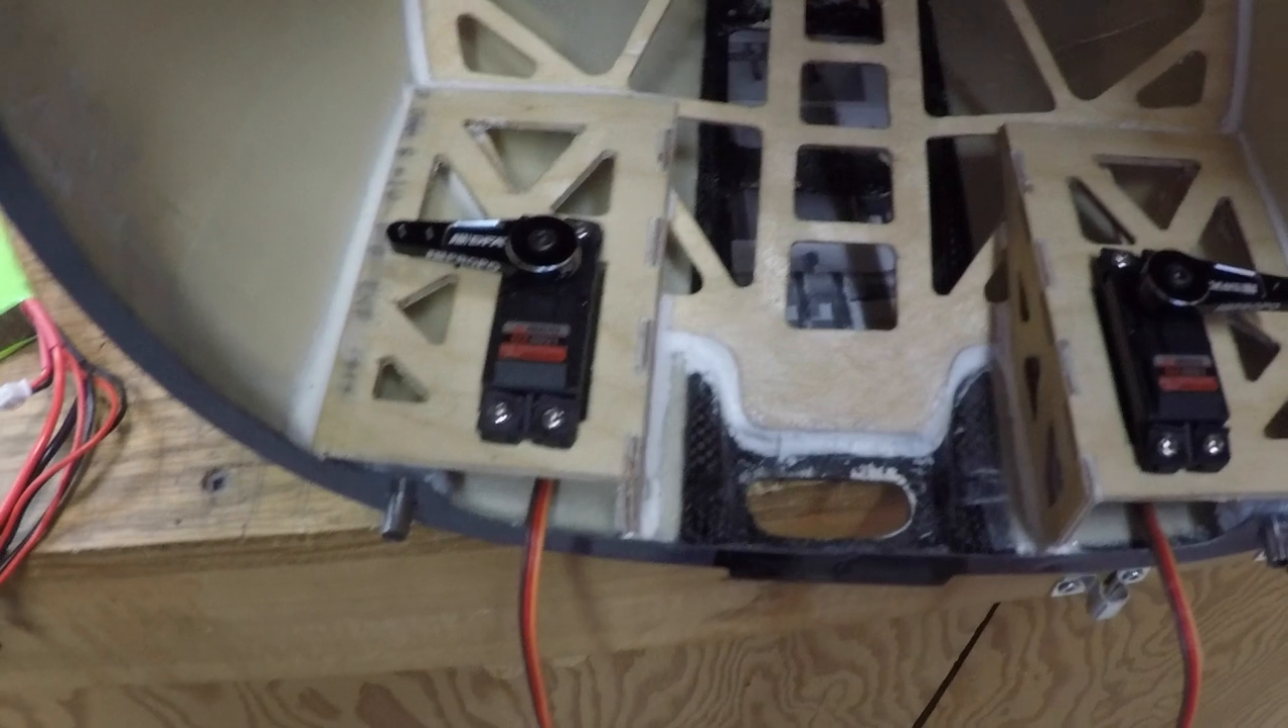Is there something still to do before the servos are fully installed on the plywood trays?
No.